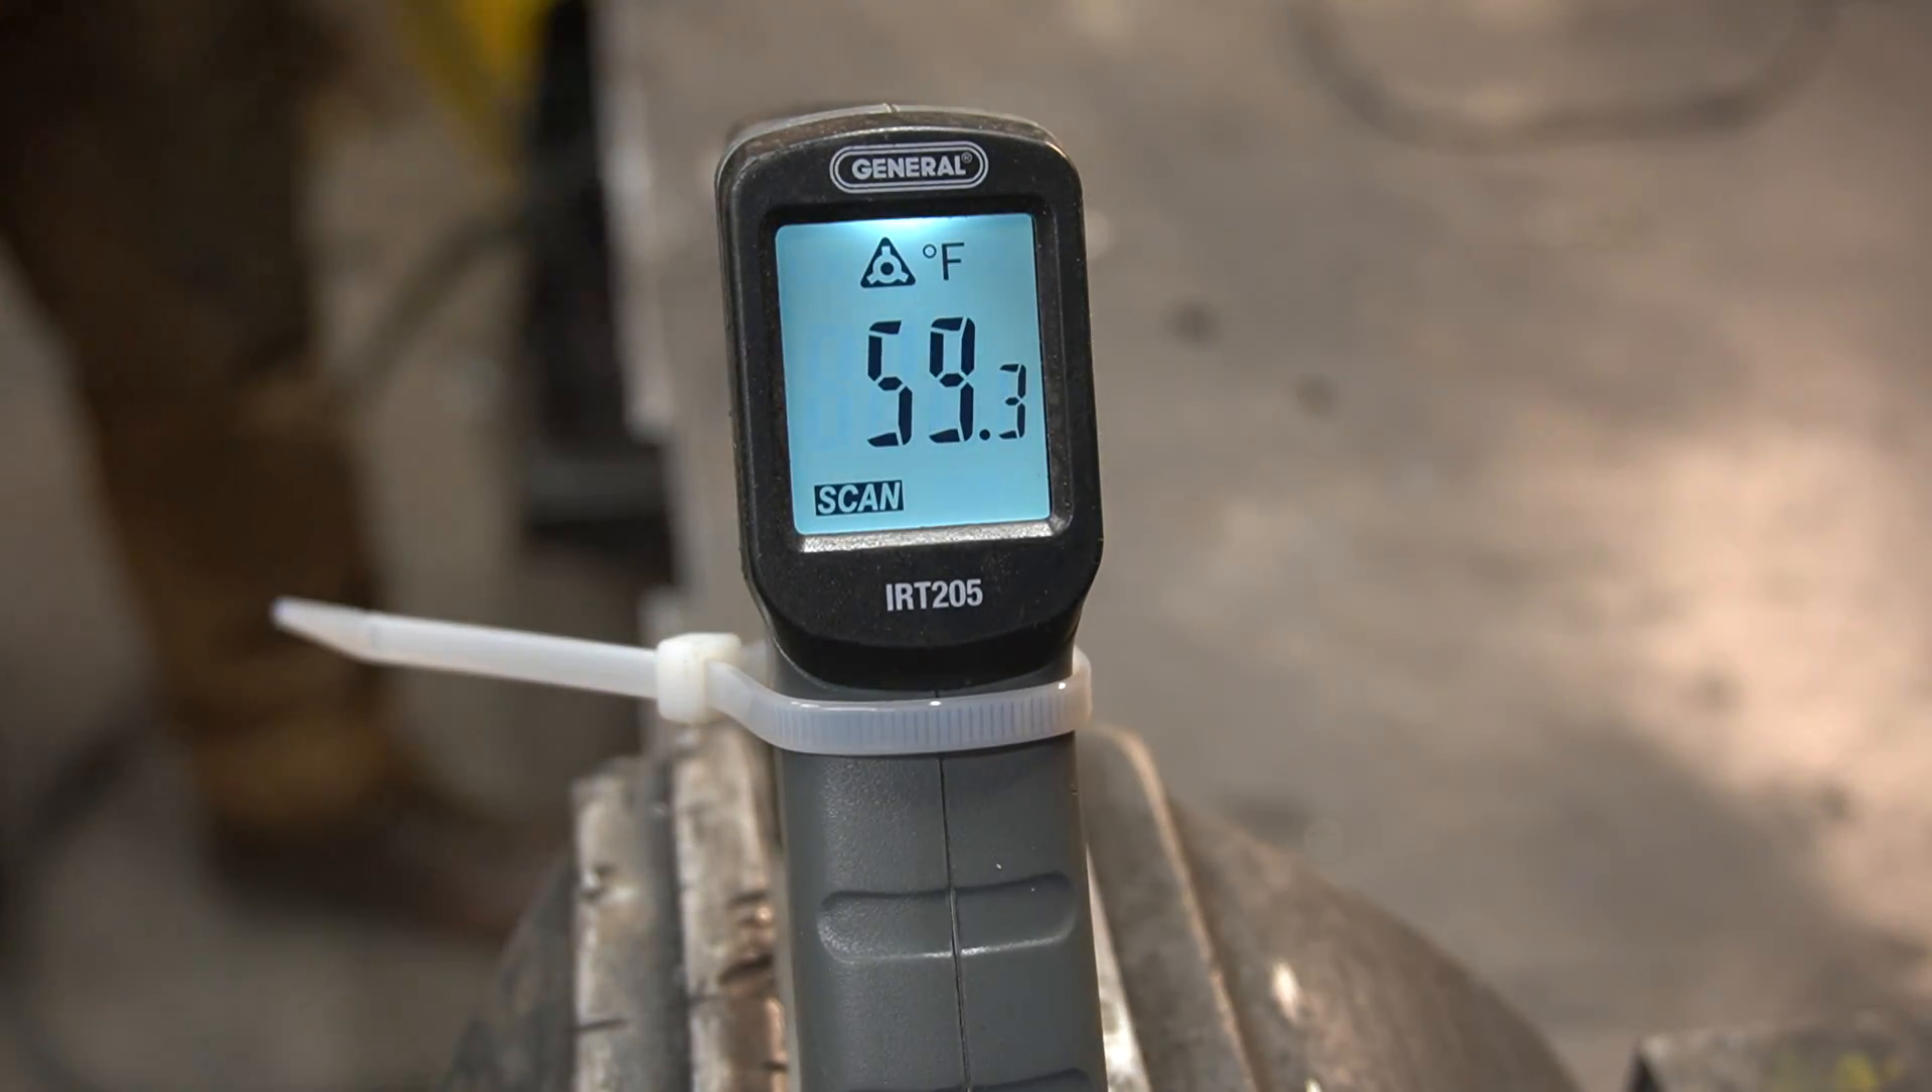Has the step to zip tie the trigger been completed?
Yes.